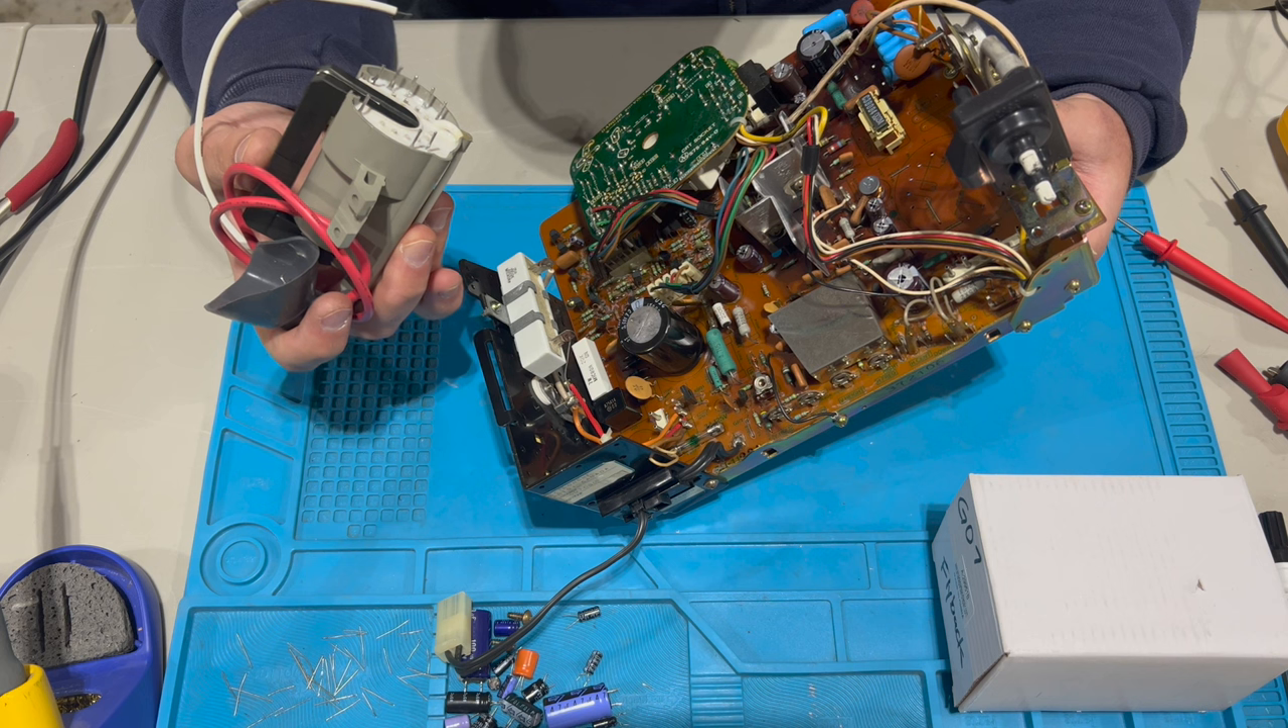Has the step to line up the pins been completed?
No.